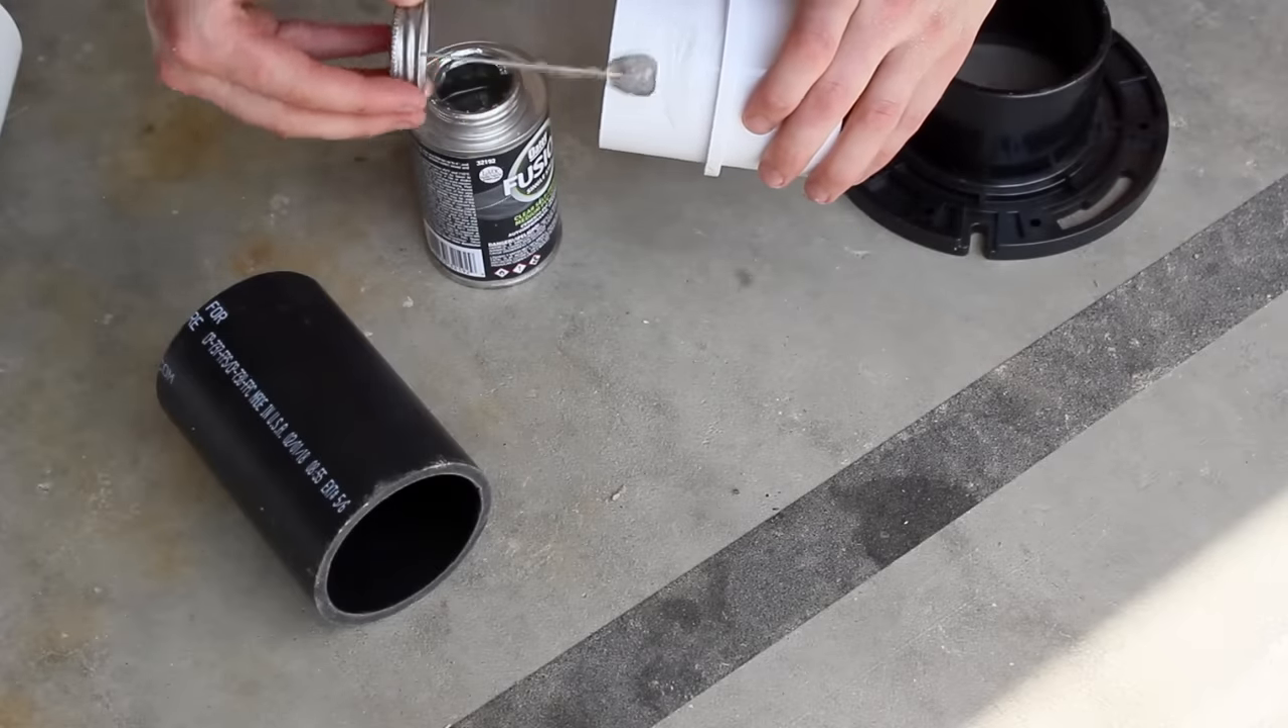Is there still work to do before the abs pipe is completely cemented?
Yes.